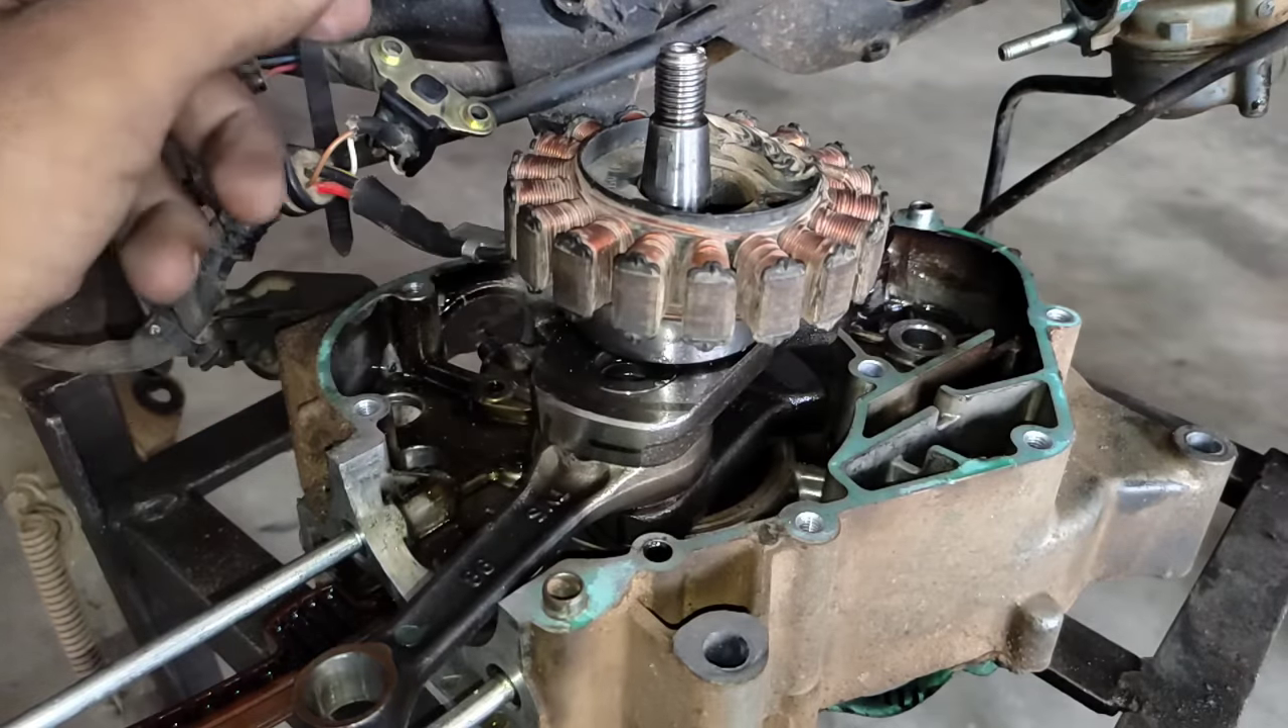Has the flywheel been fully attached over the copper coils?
No.